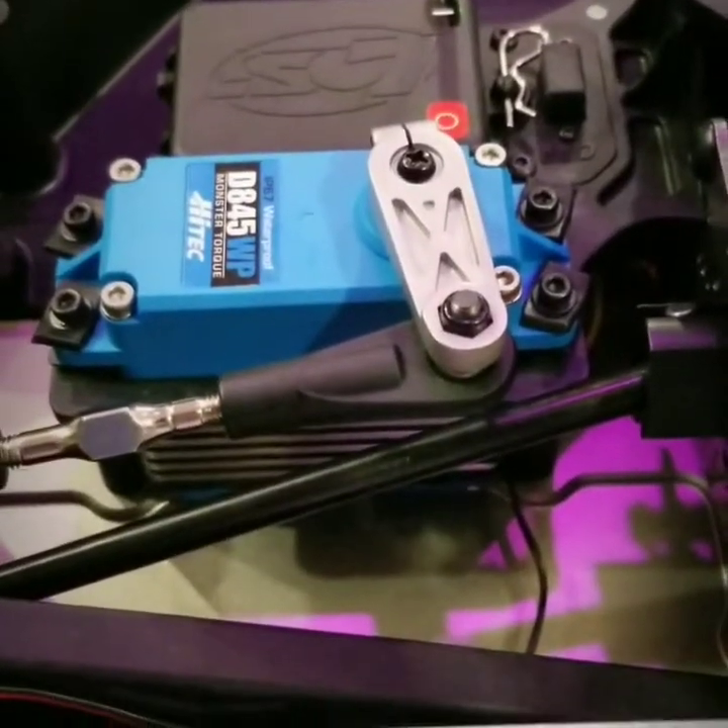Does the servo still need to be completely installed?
No.